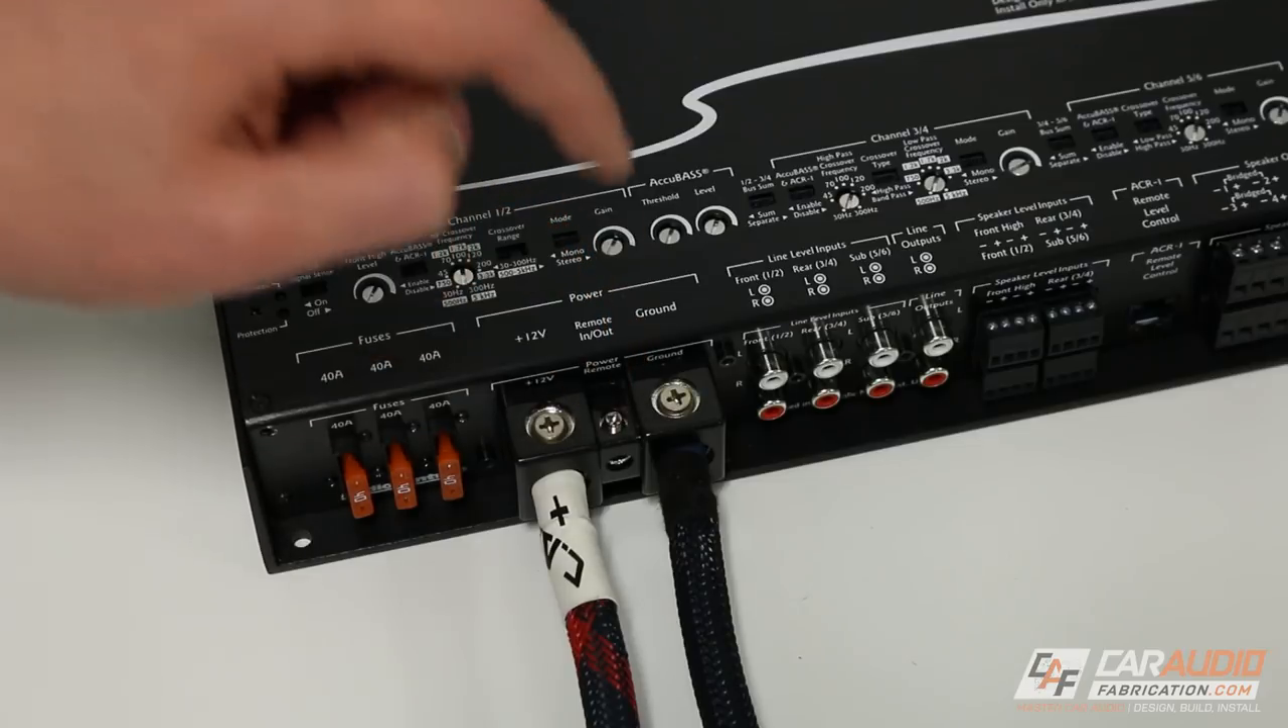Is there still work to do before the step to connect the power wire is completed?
No.